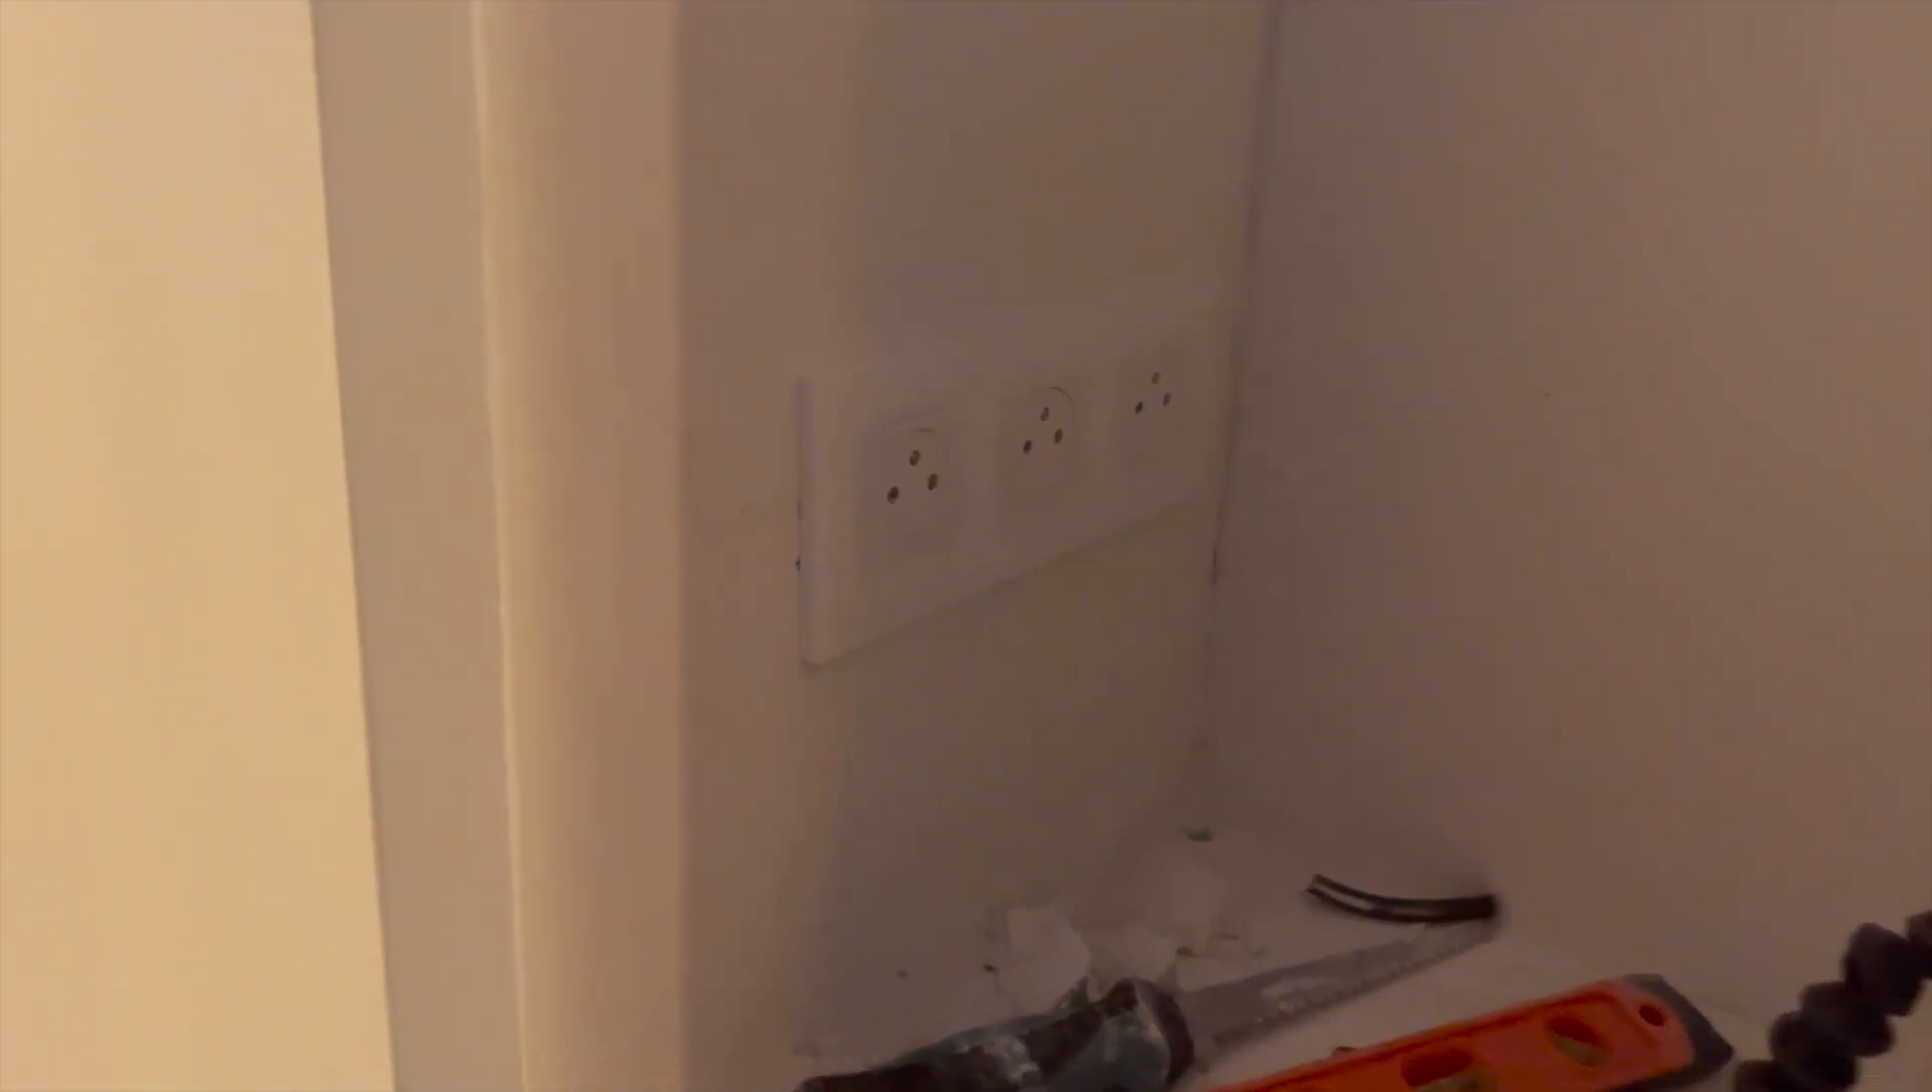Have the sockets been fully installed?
Yes.